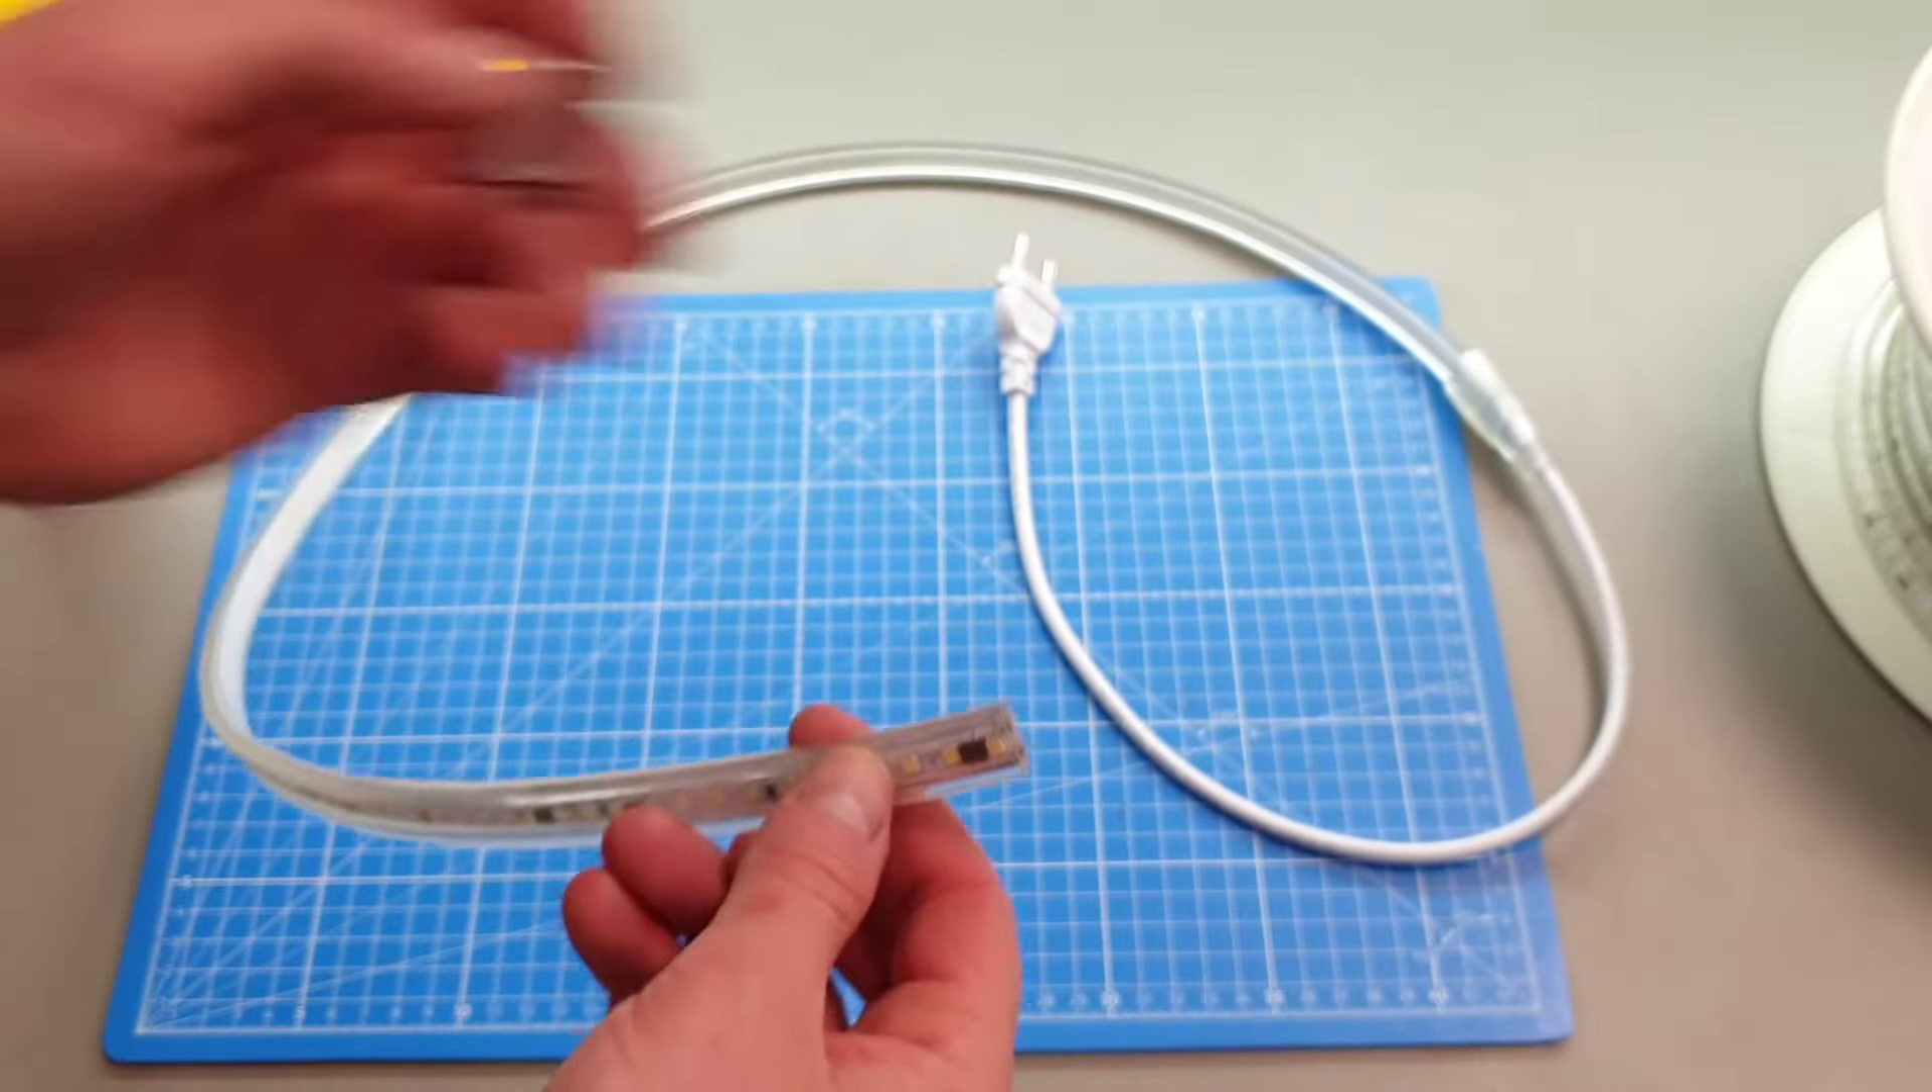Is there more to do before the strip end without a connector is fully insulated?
Yes.